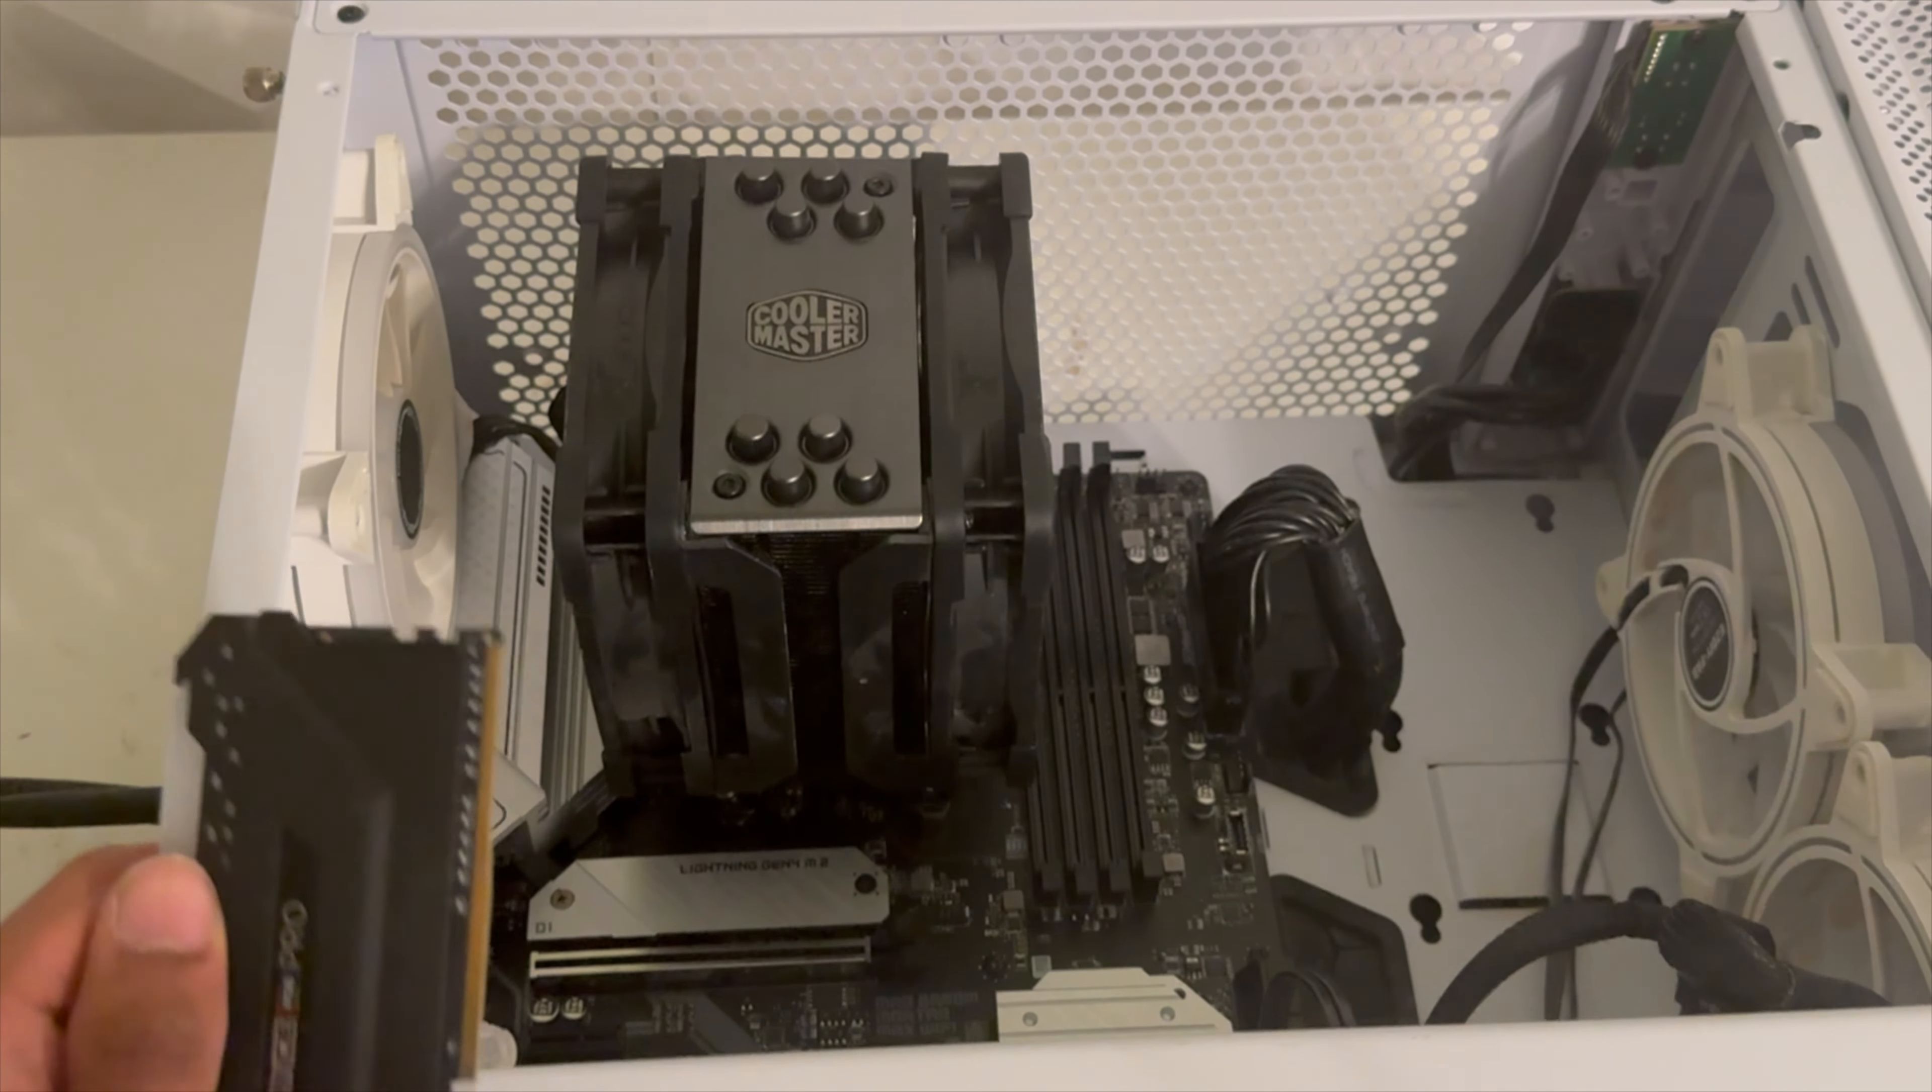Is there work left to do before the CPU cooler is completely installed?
No.